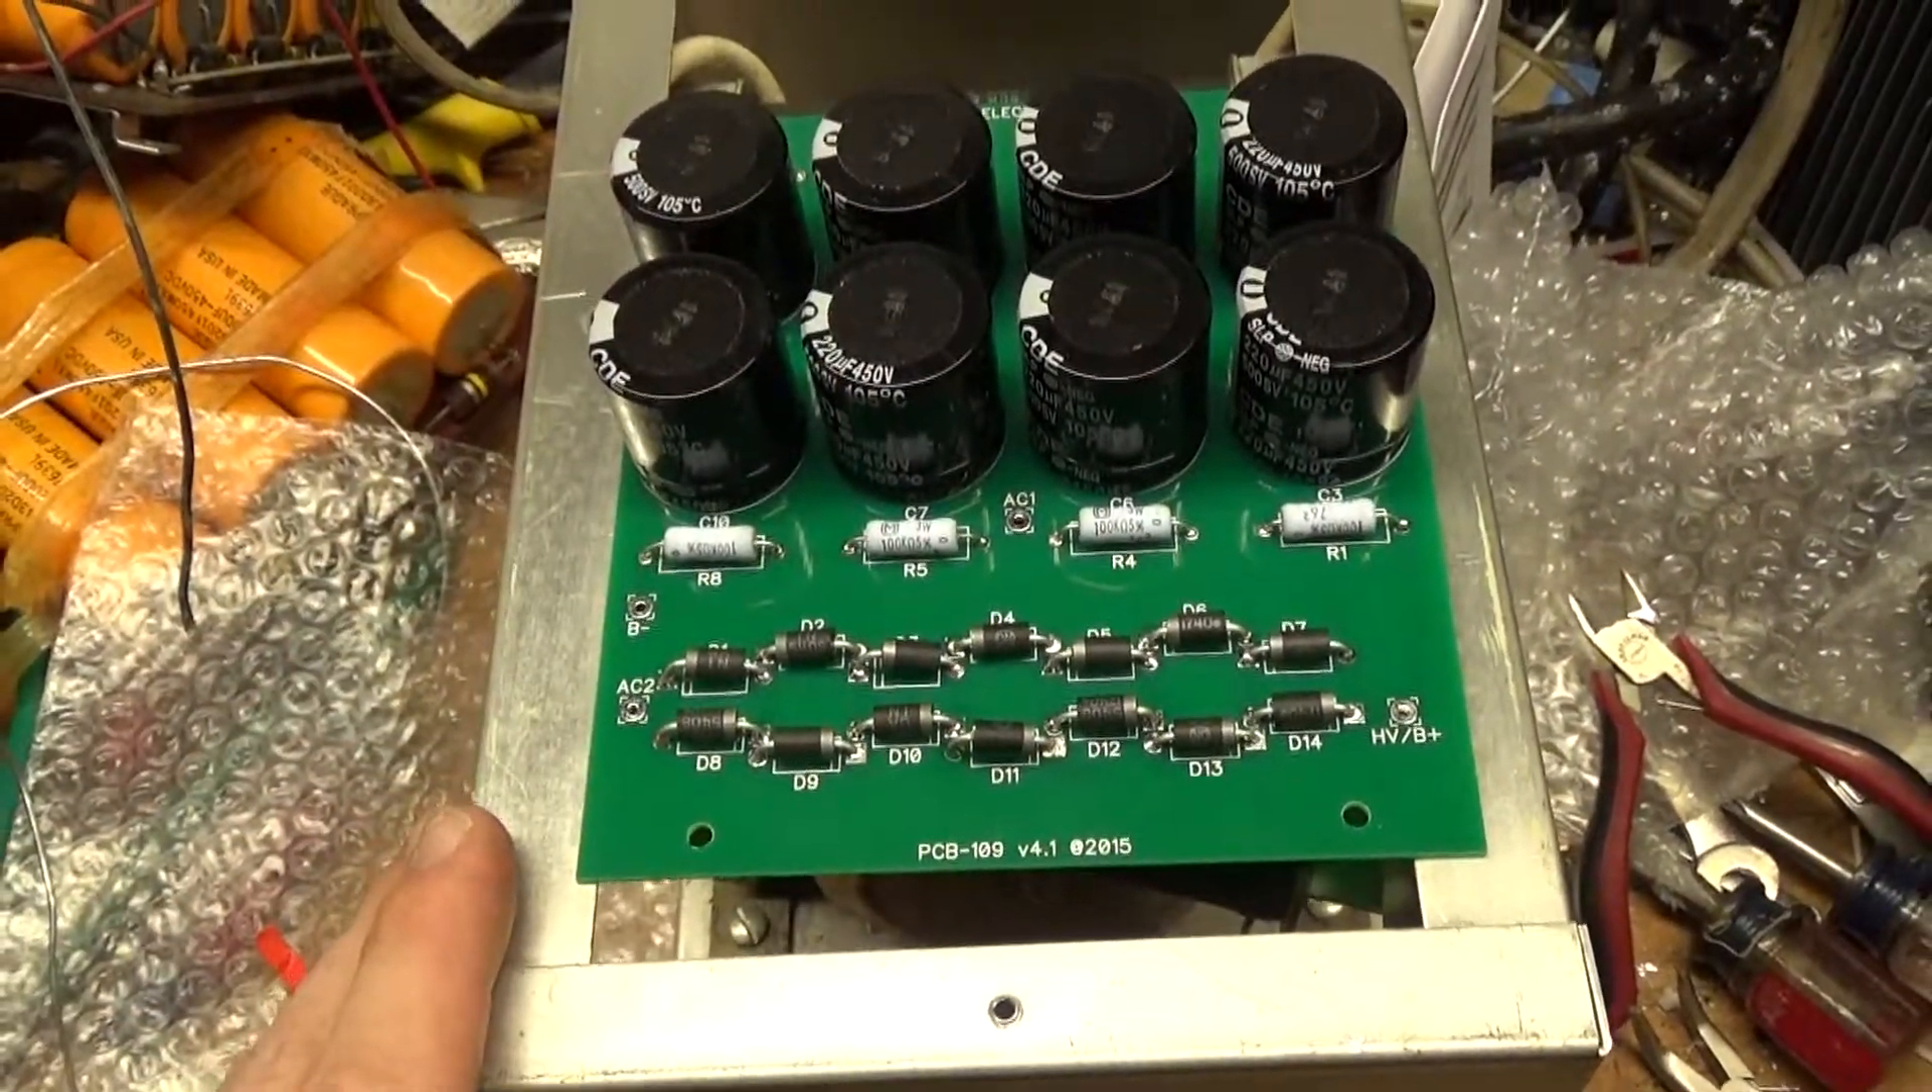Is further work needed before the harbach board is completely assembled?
No.